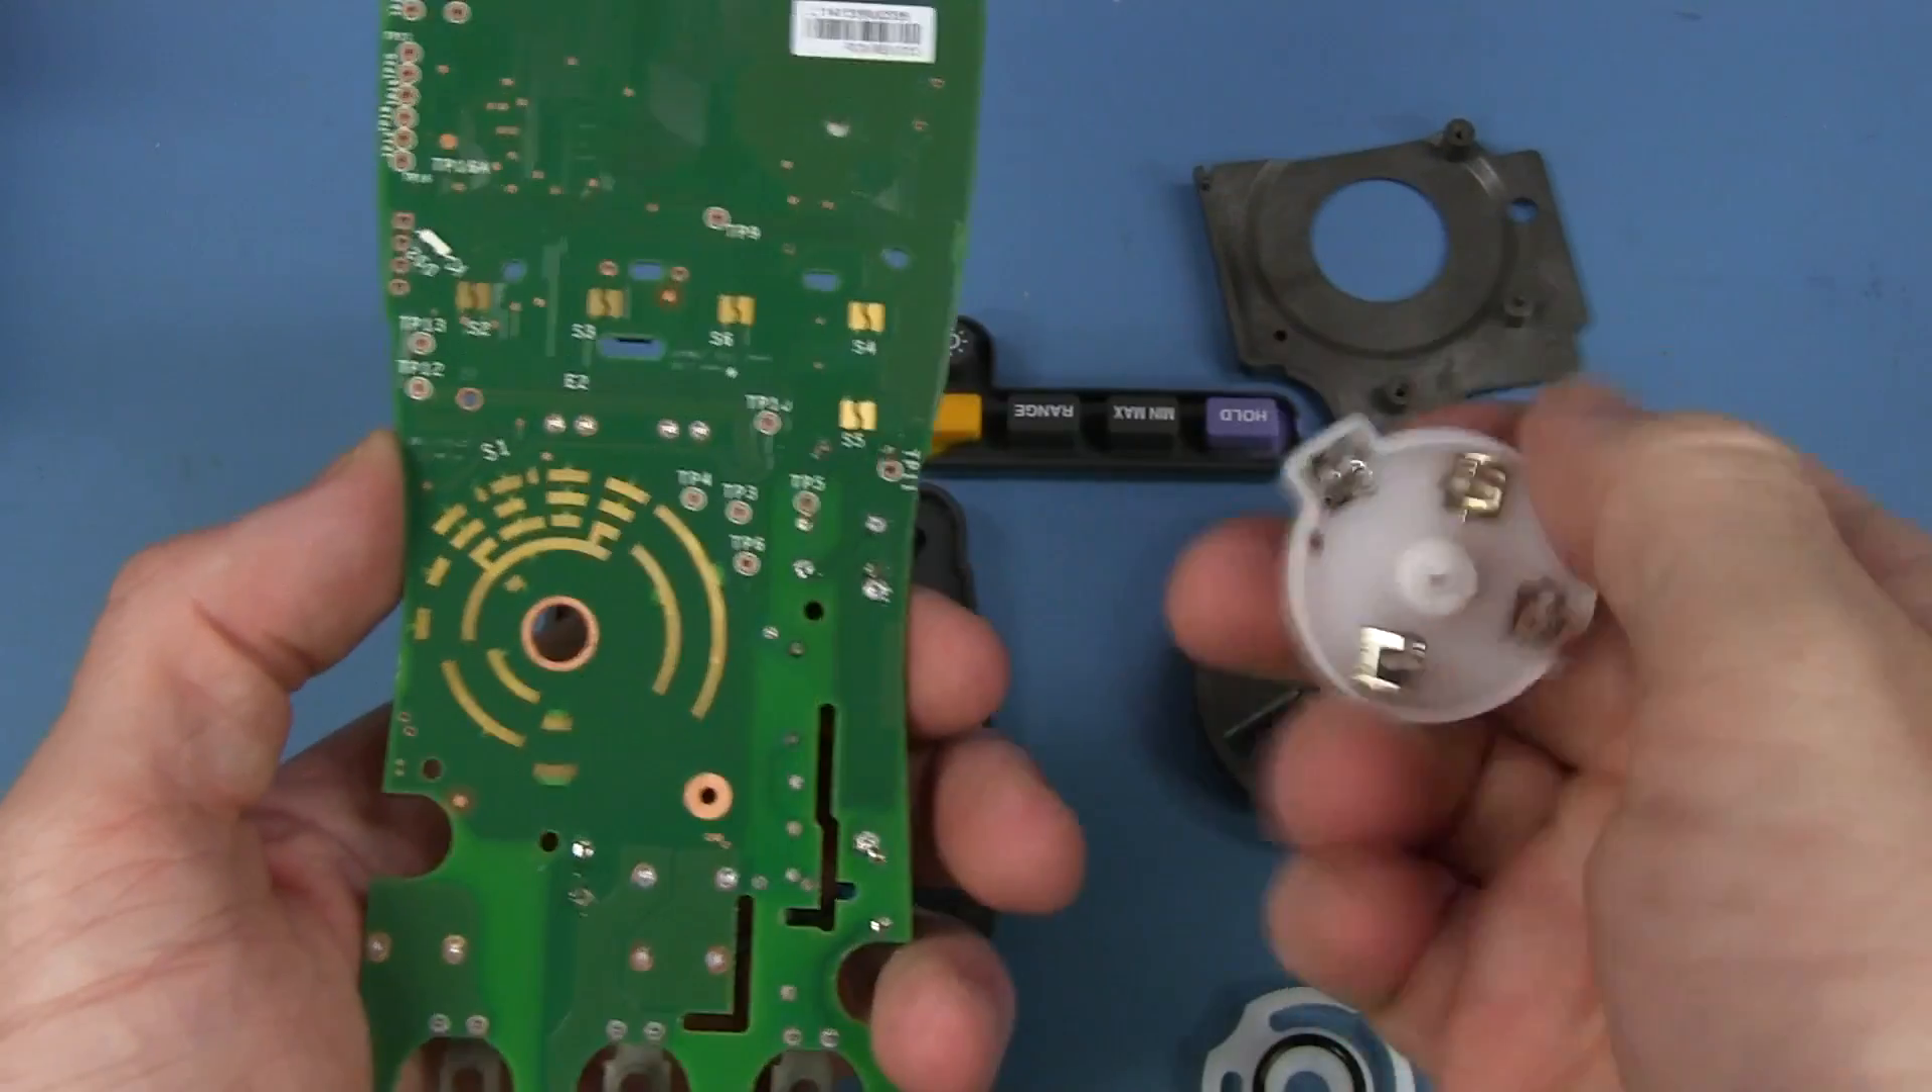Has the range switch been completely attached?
No.